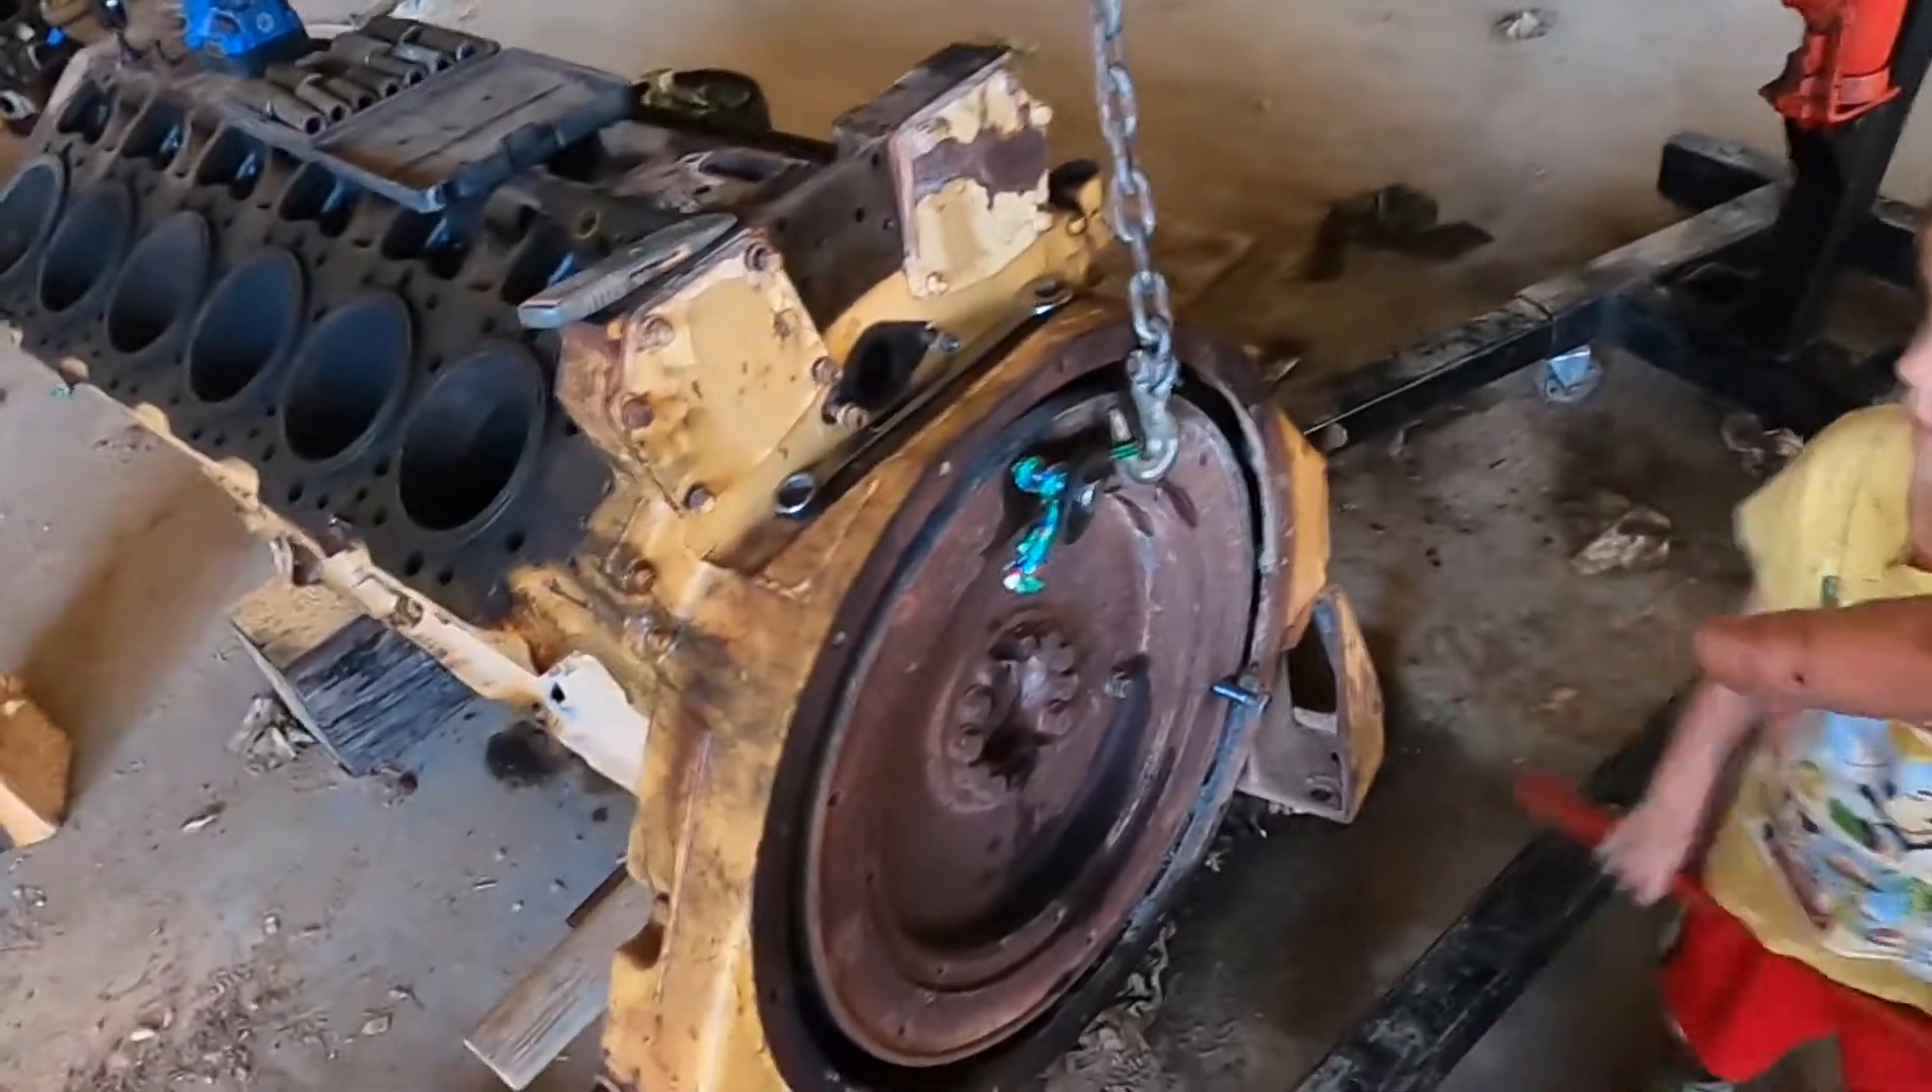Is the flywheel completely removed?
No.